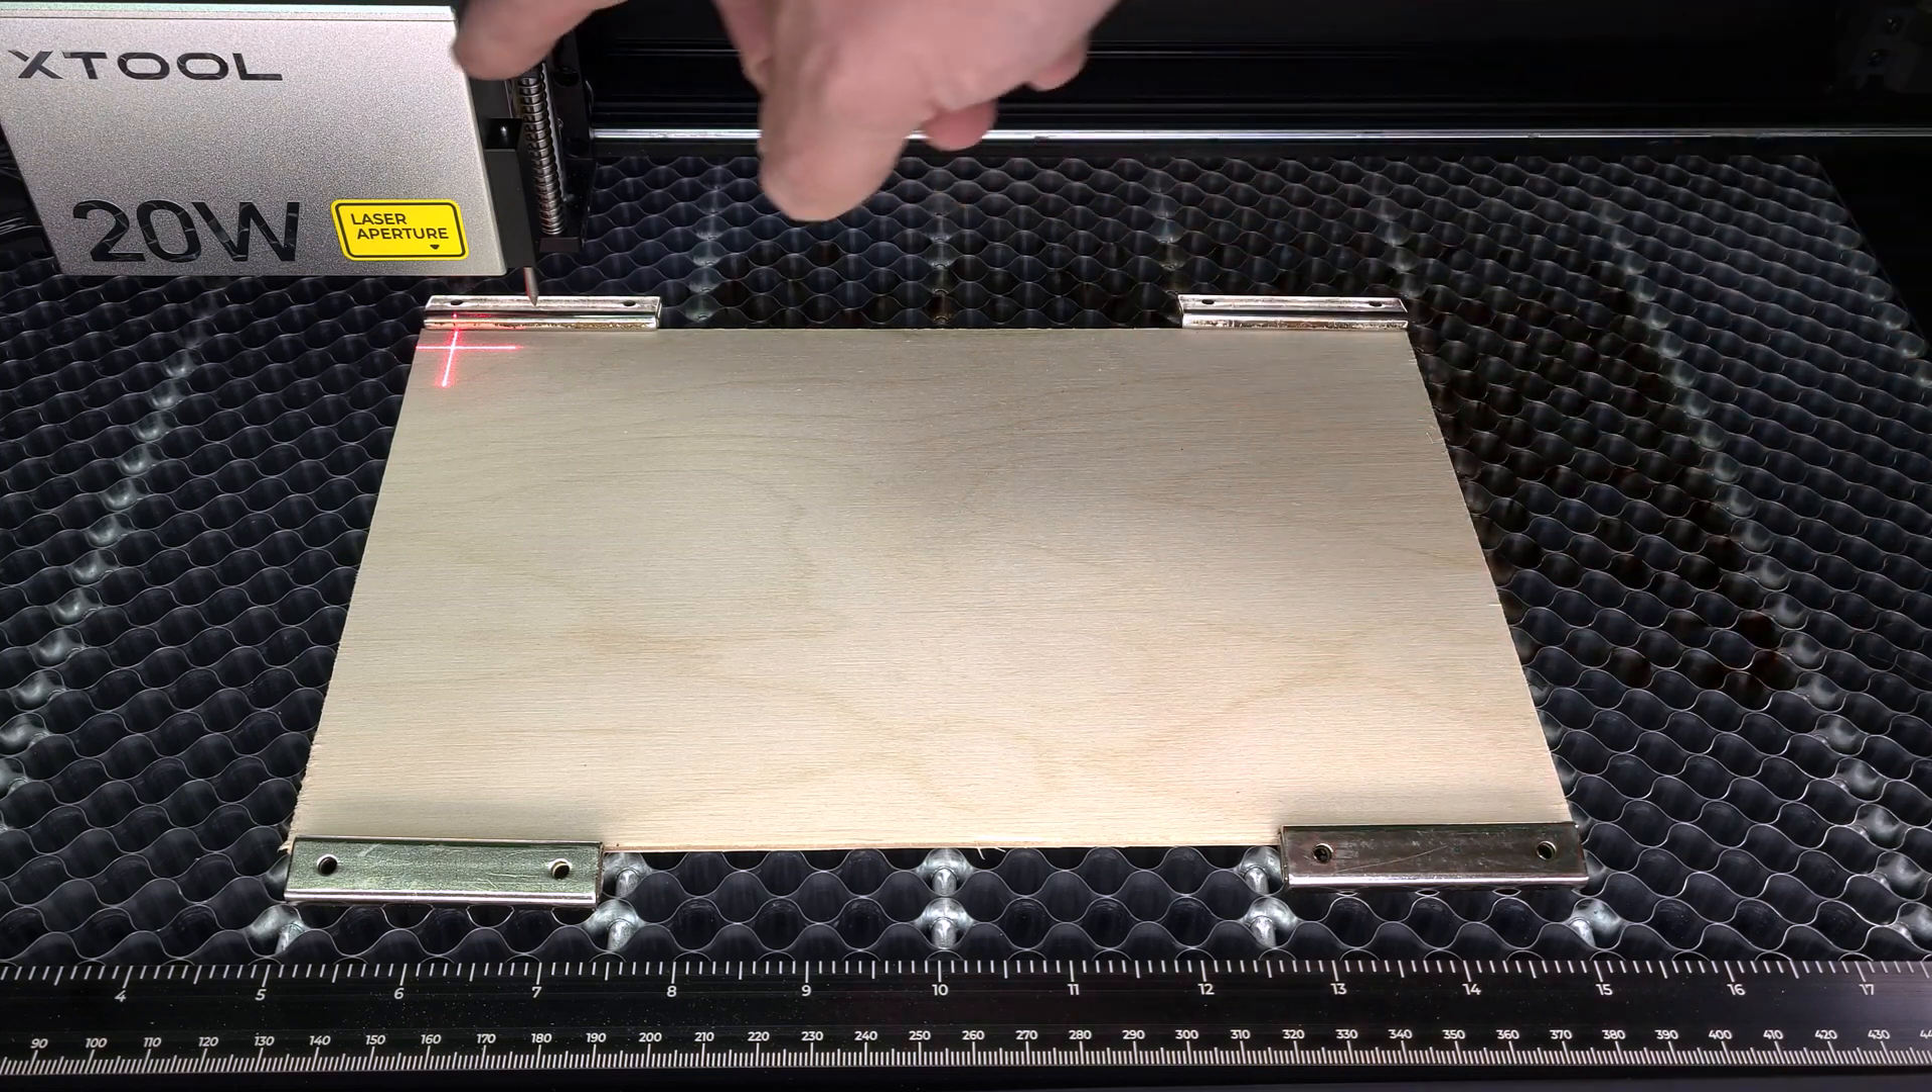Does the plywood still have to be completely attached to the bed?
No.